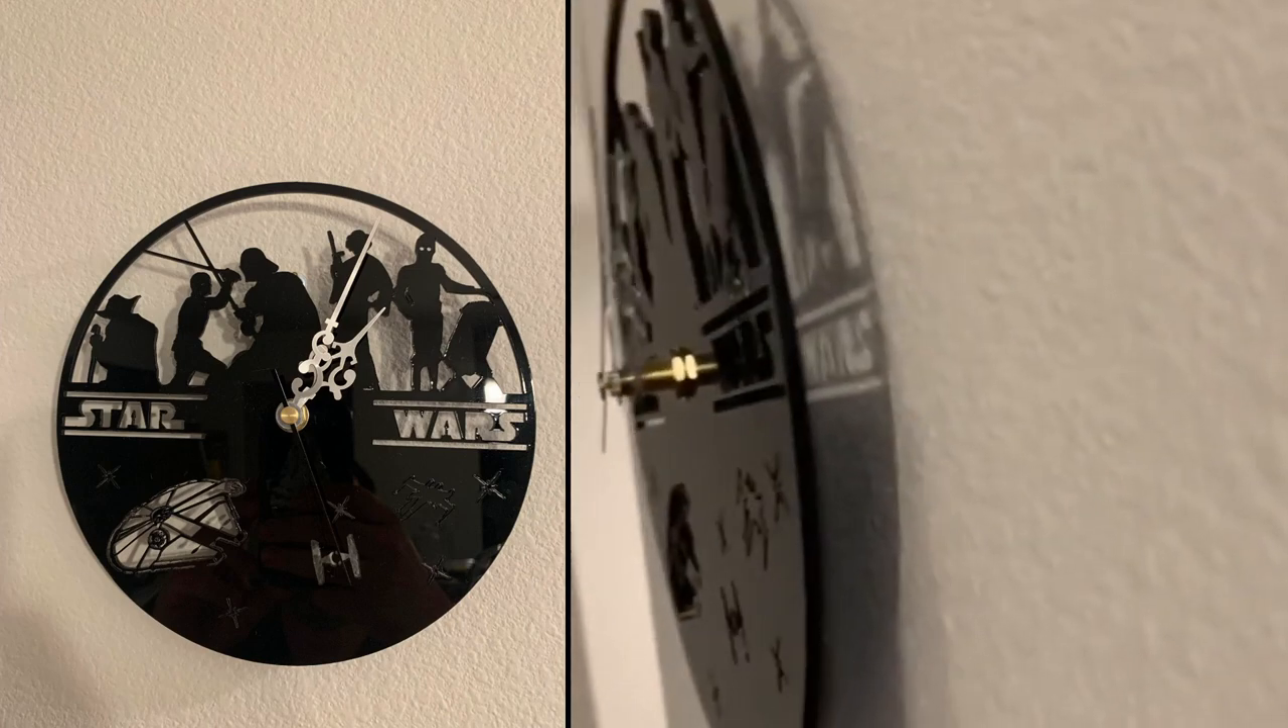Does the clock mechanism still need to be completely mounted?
No.